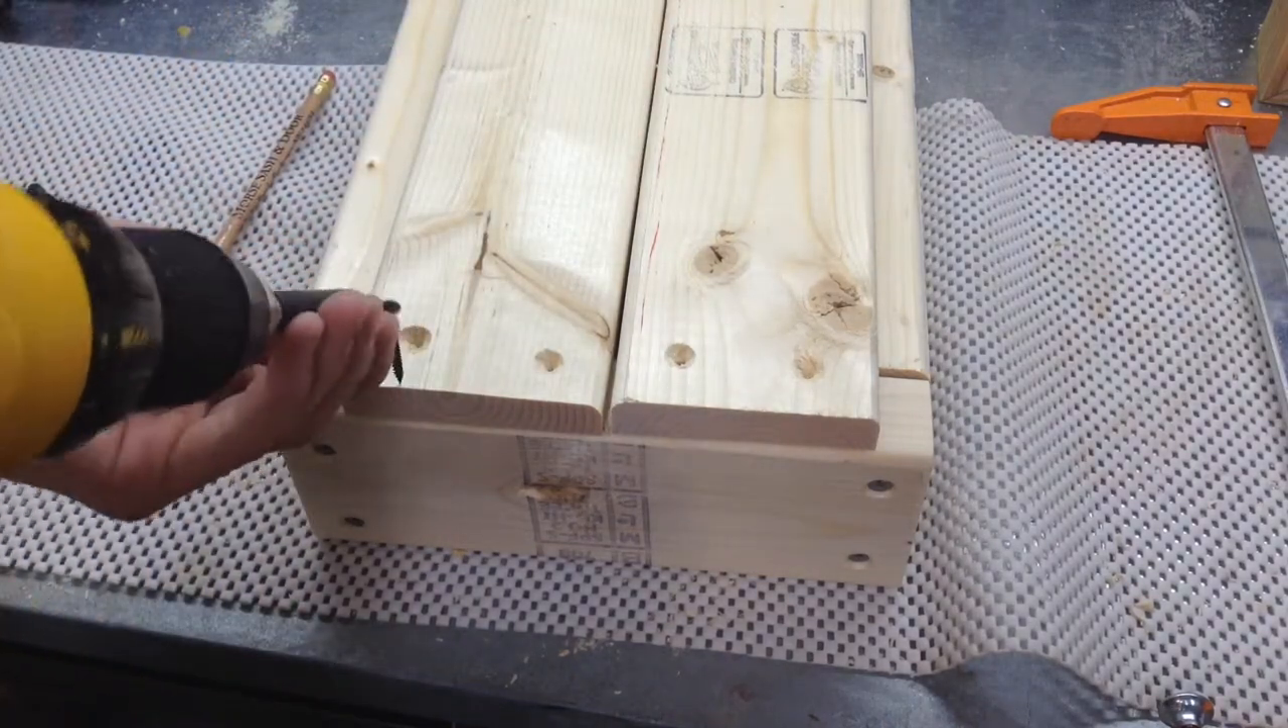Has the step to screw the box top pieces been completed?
No.